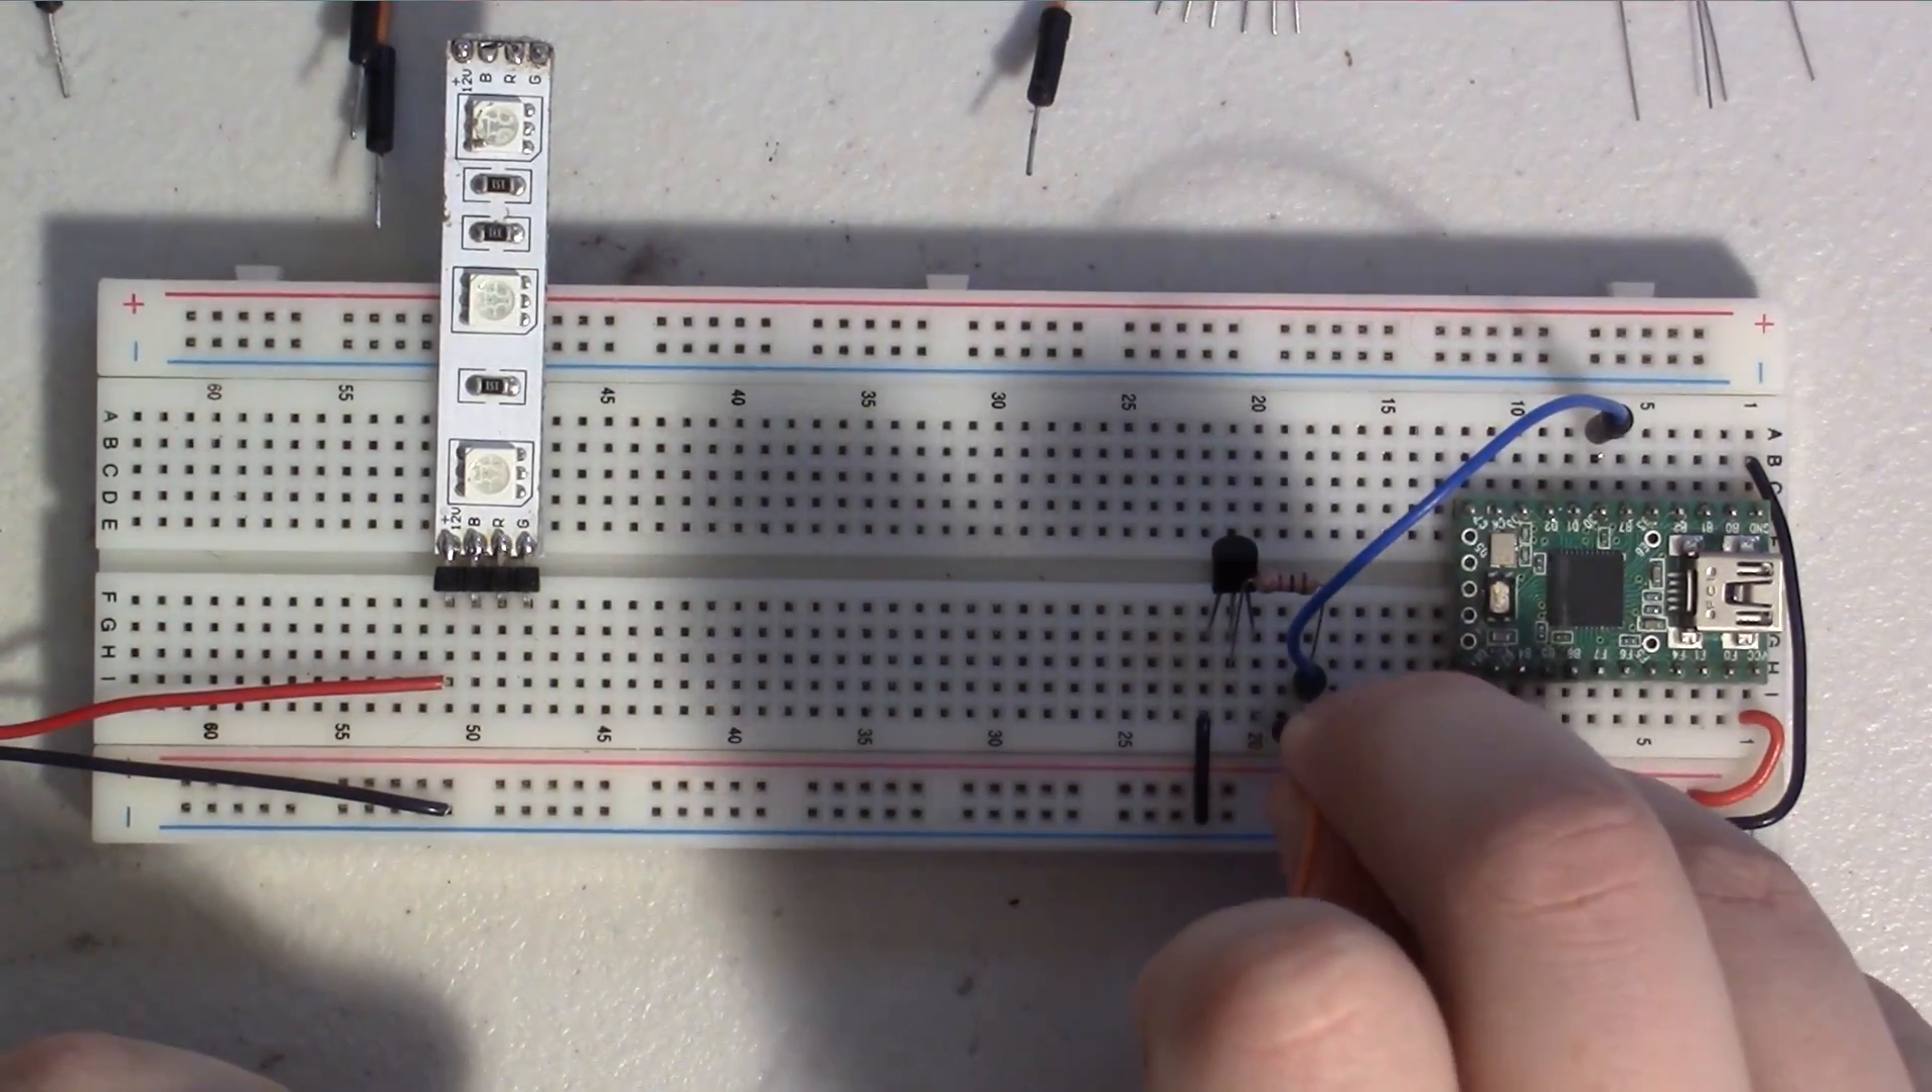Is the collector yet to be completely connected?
Yes.